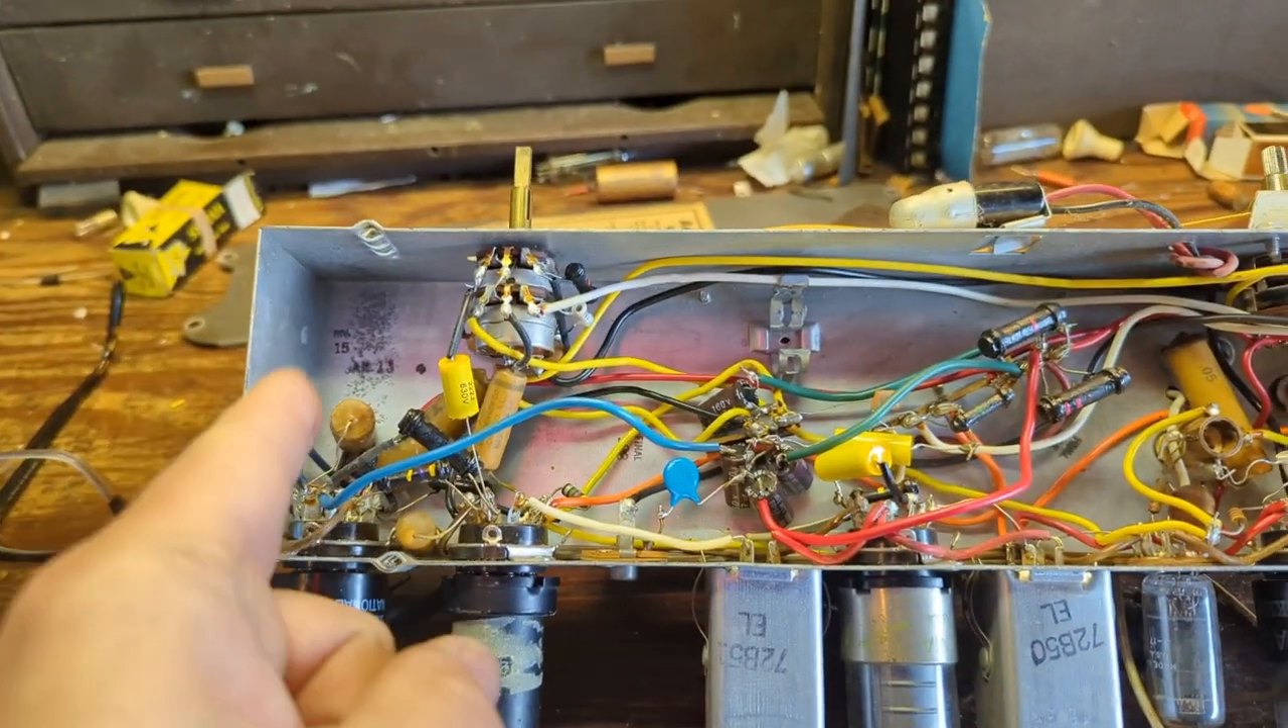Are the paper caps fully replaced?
No.